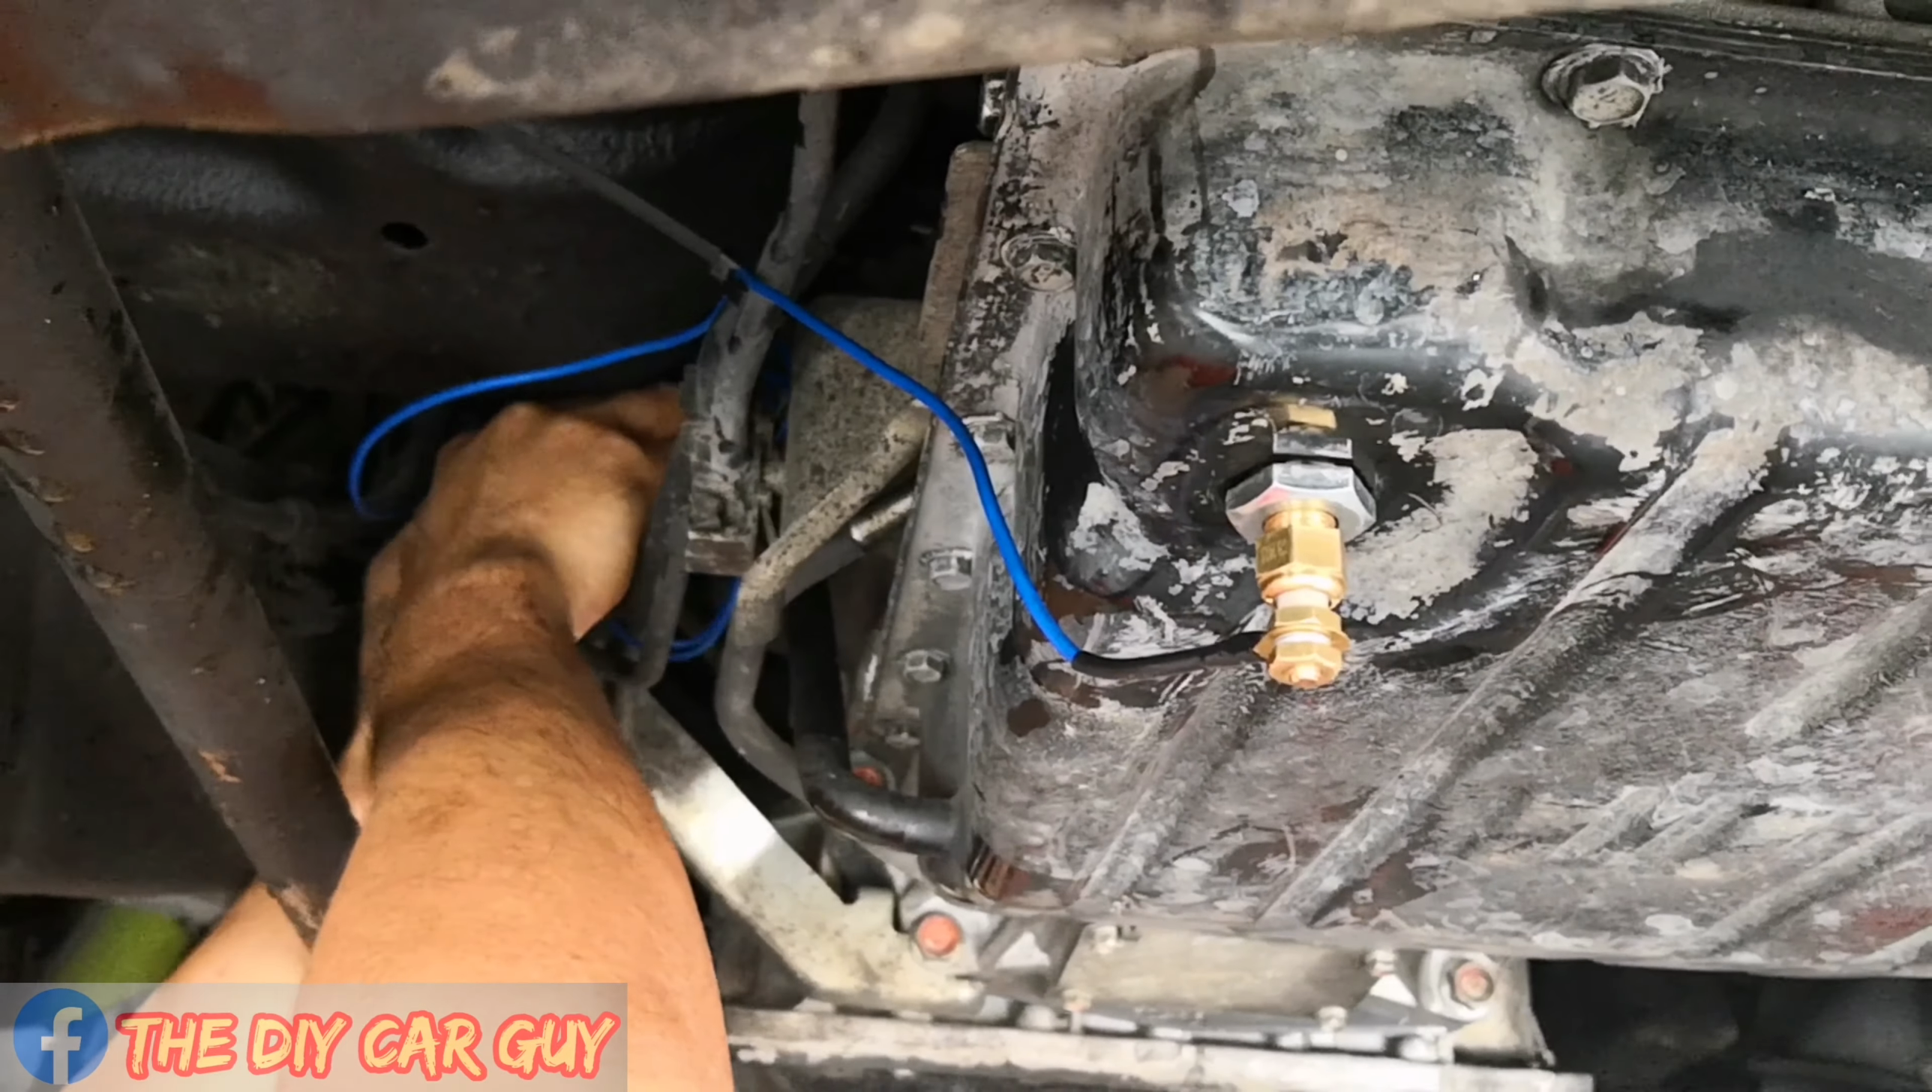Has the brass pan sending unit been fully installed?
Yes.